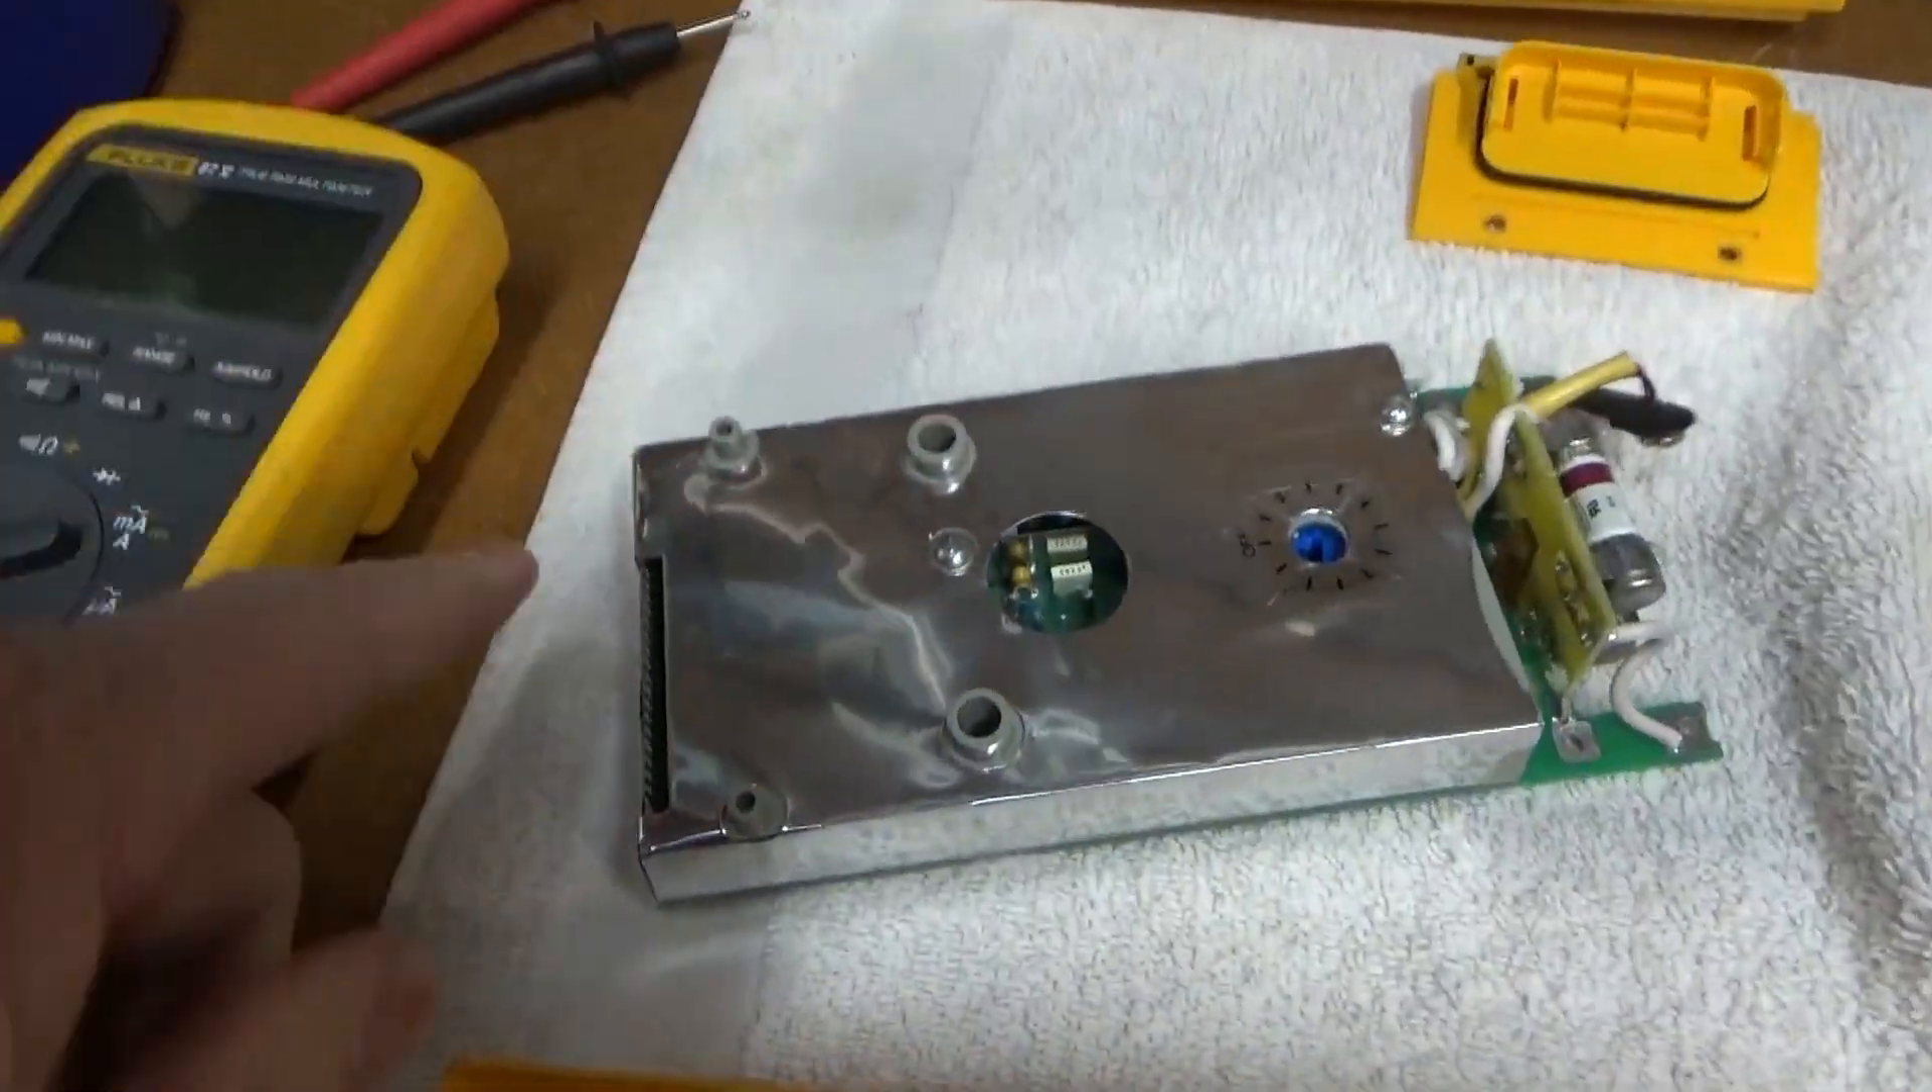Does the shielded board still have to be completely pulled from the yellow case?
No.